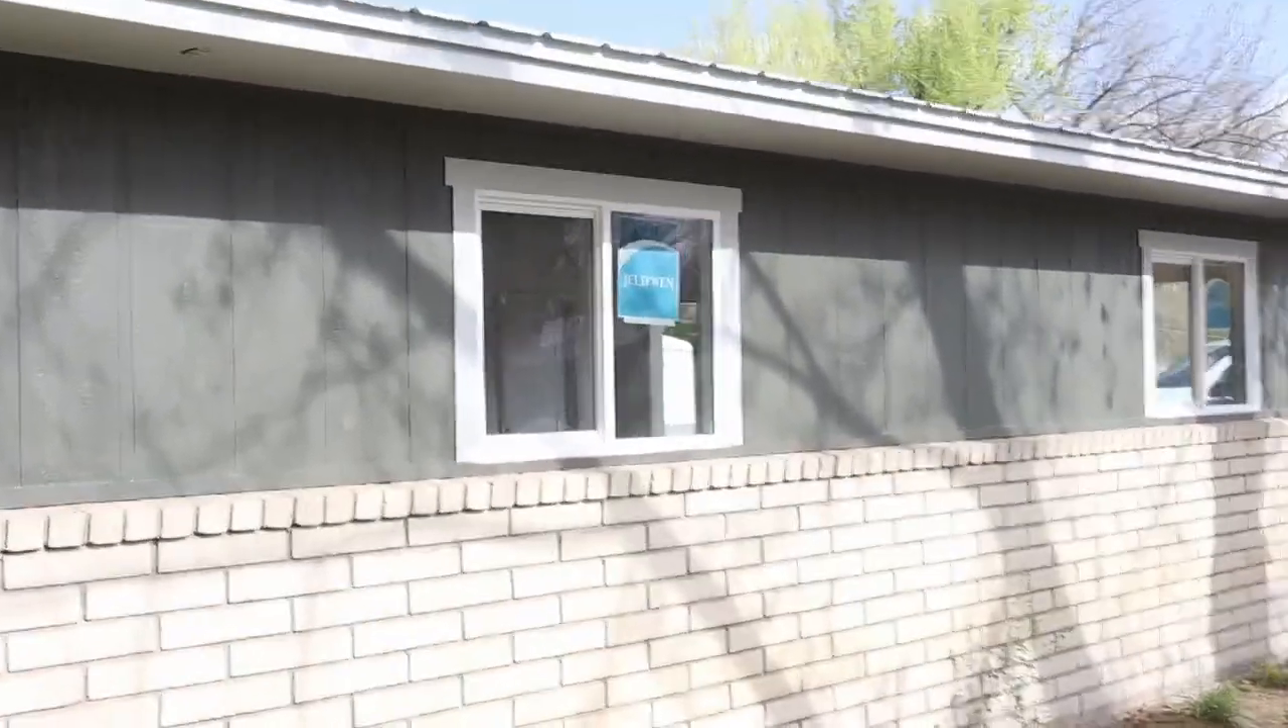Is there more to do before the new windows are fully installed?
No.